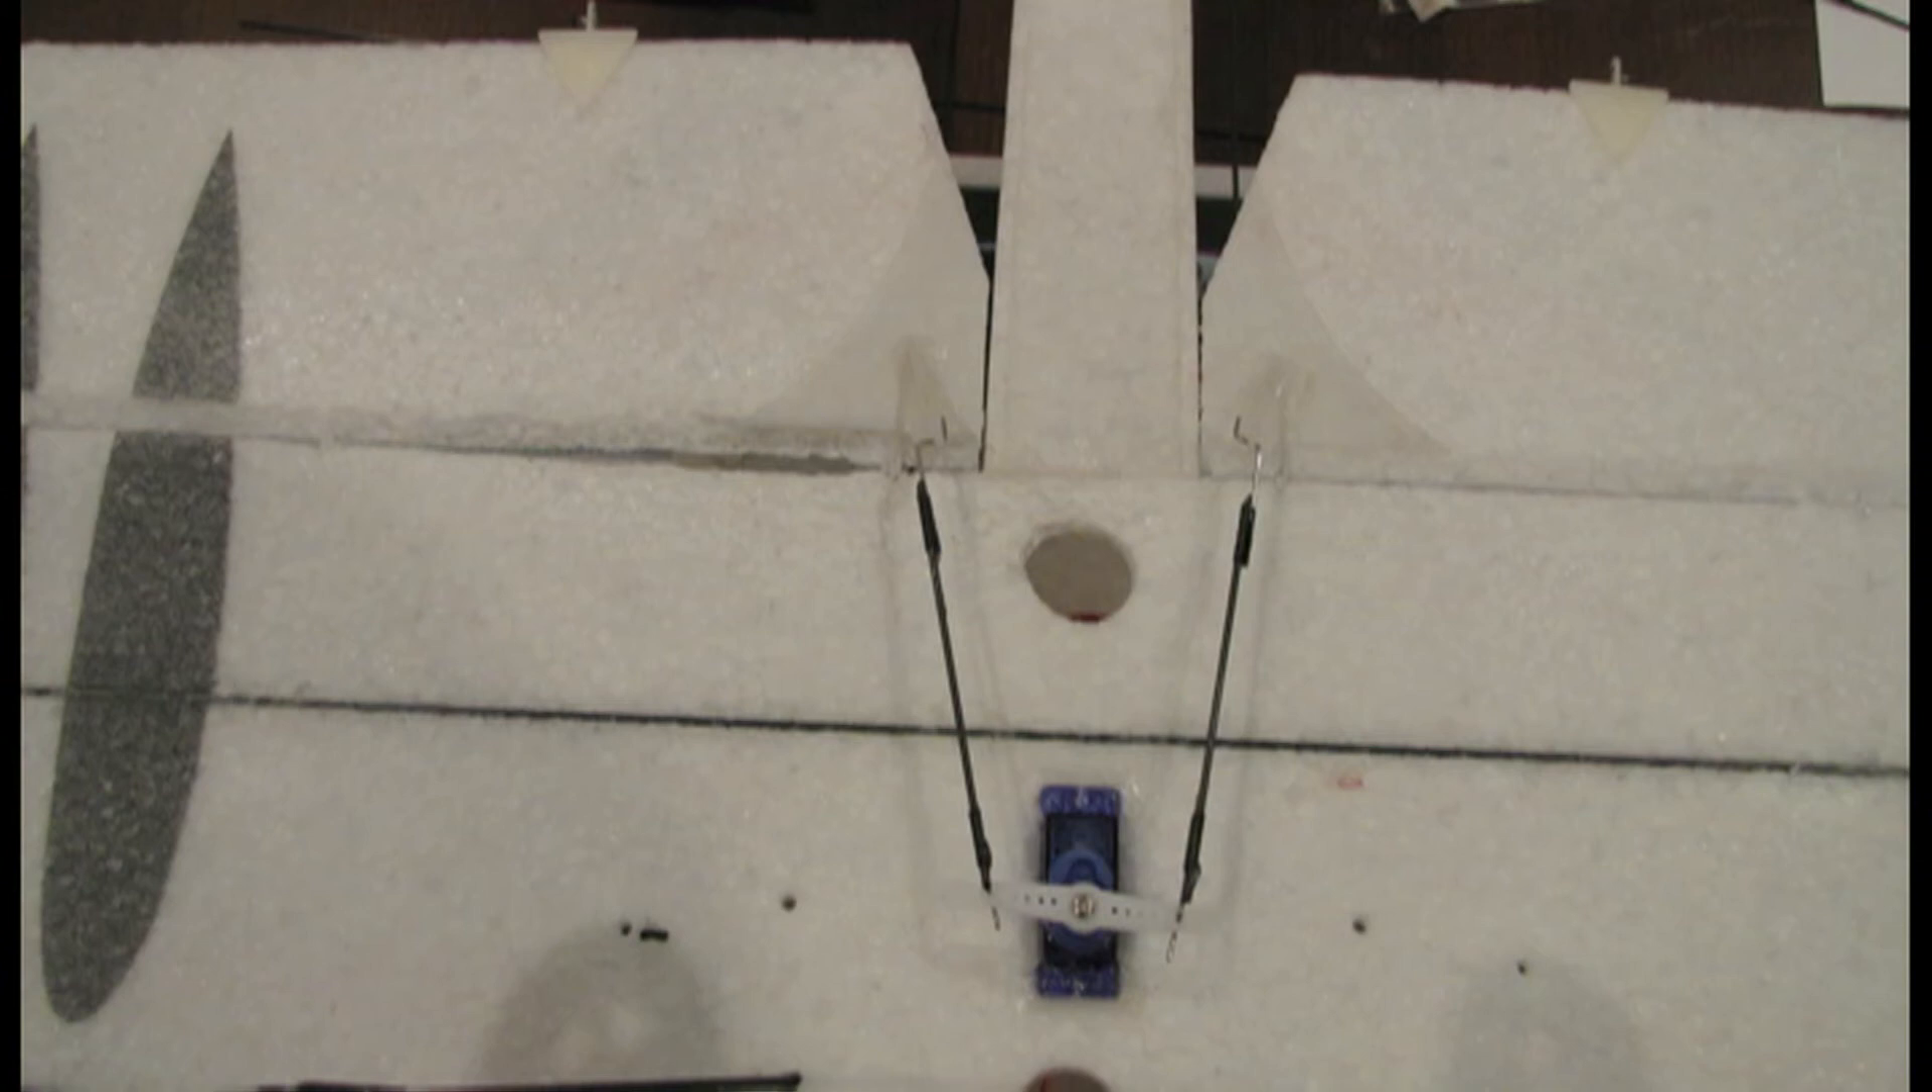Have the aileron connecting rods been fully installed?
Yes.